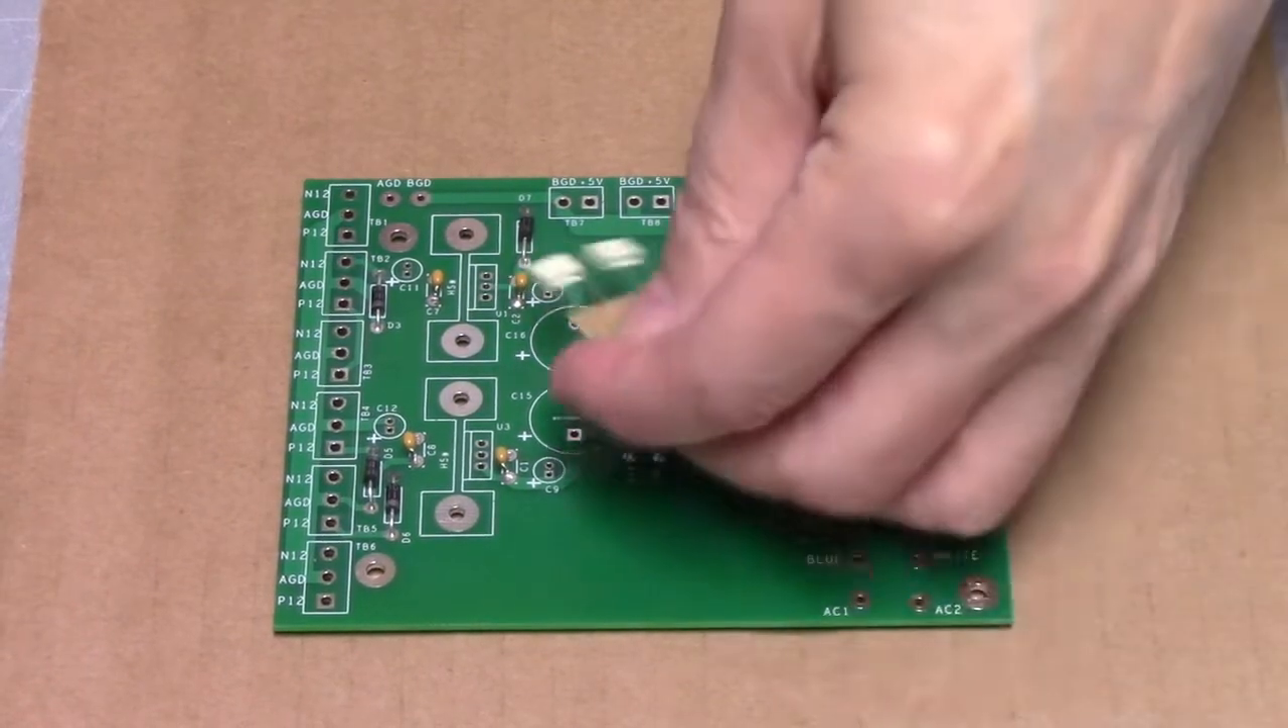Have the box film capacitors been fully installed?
No.